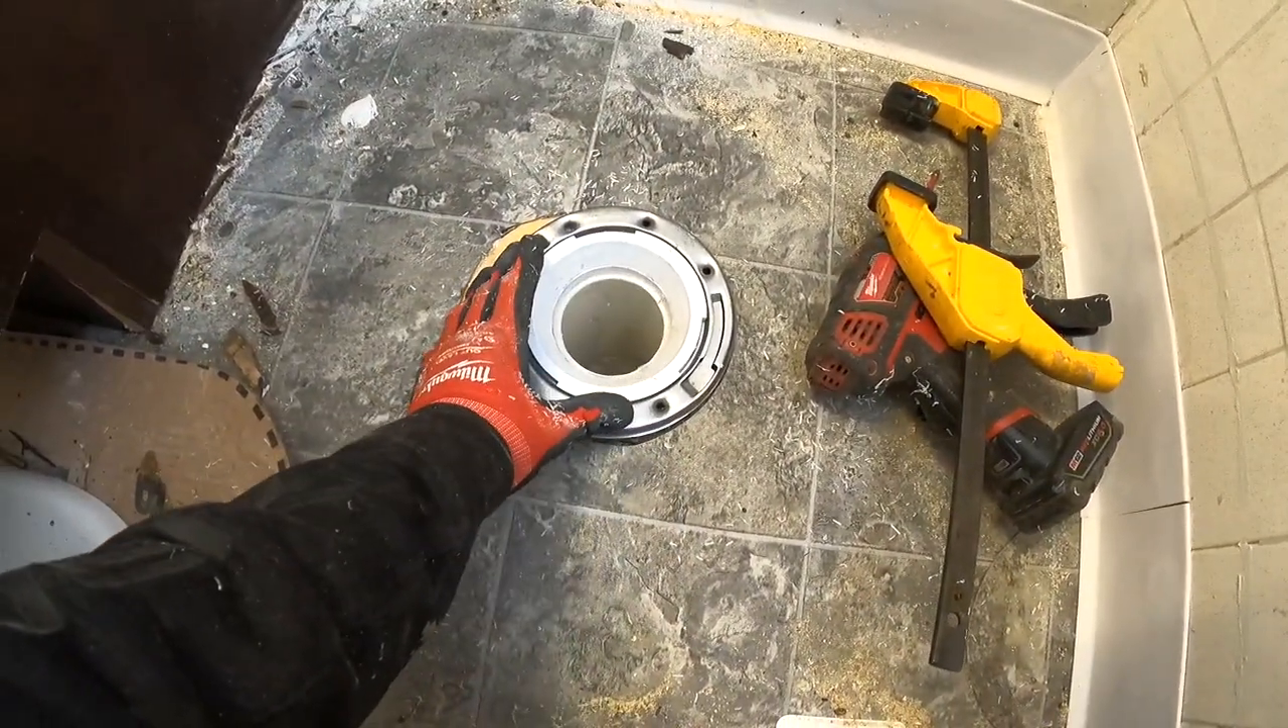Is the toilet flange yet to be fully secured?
Yes.